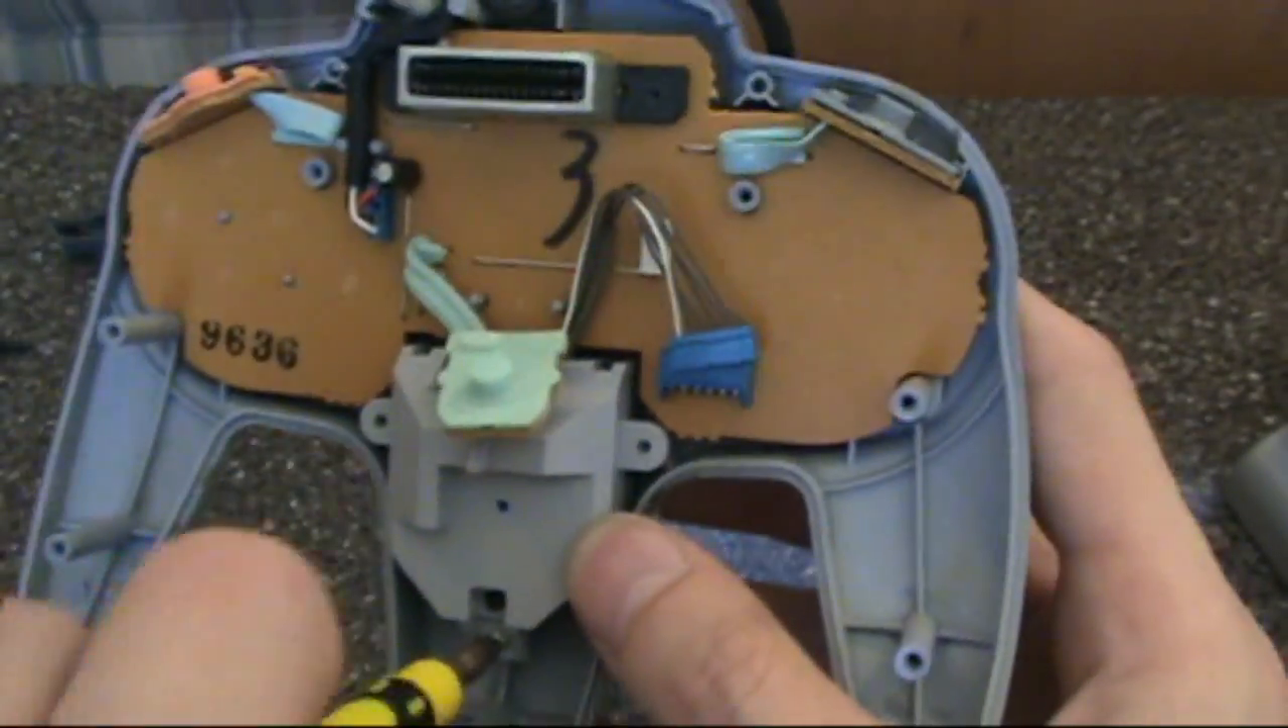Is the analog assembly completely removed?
No.